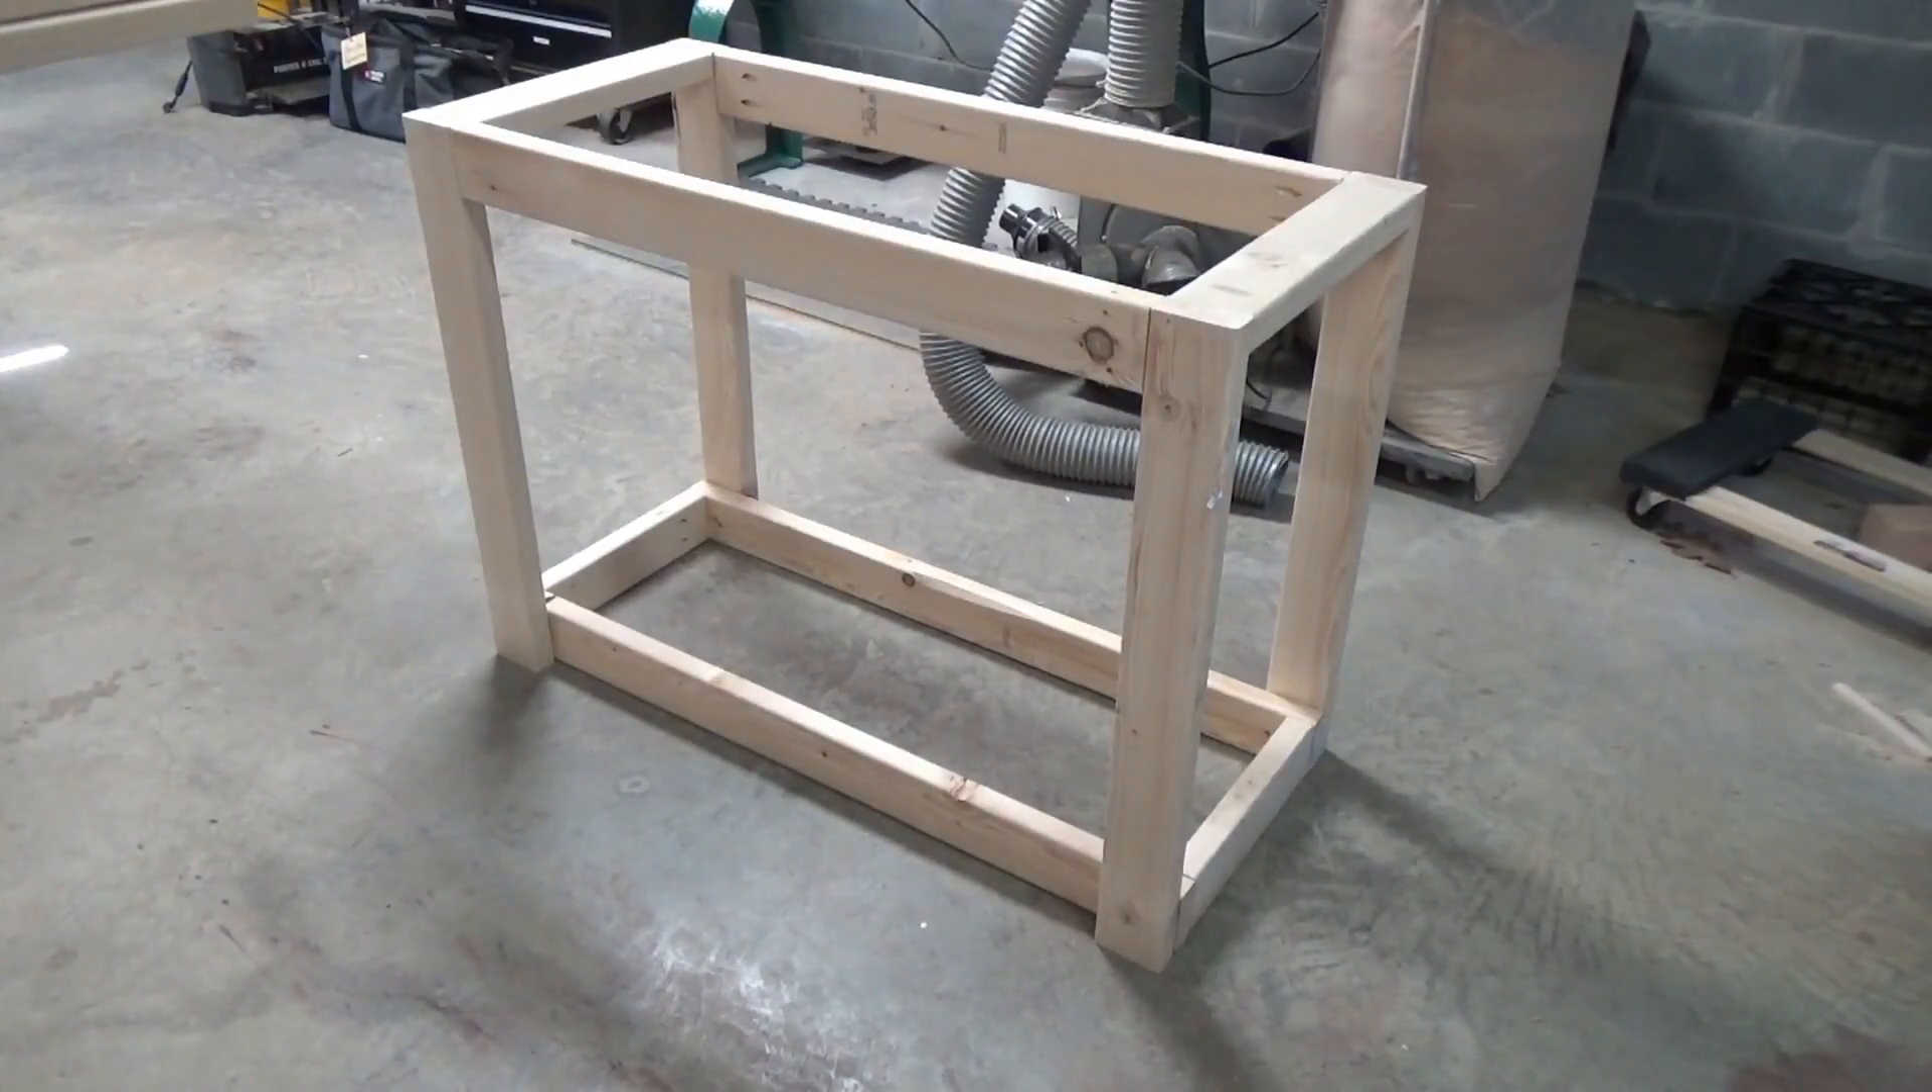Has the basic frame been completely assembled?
Yes.